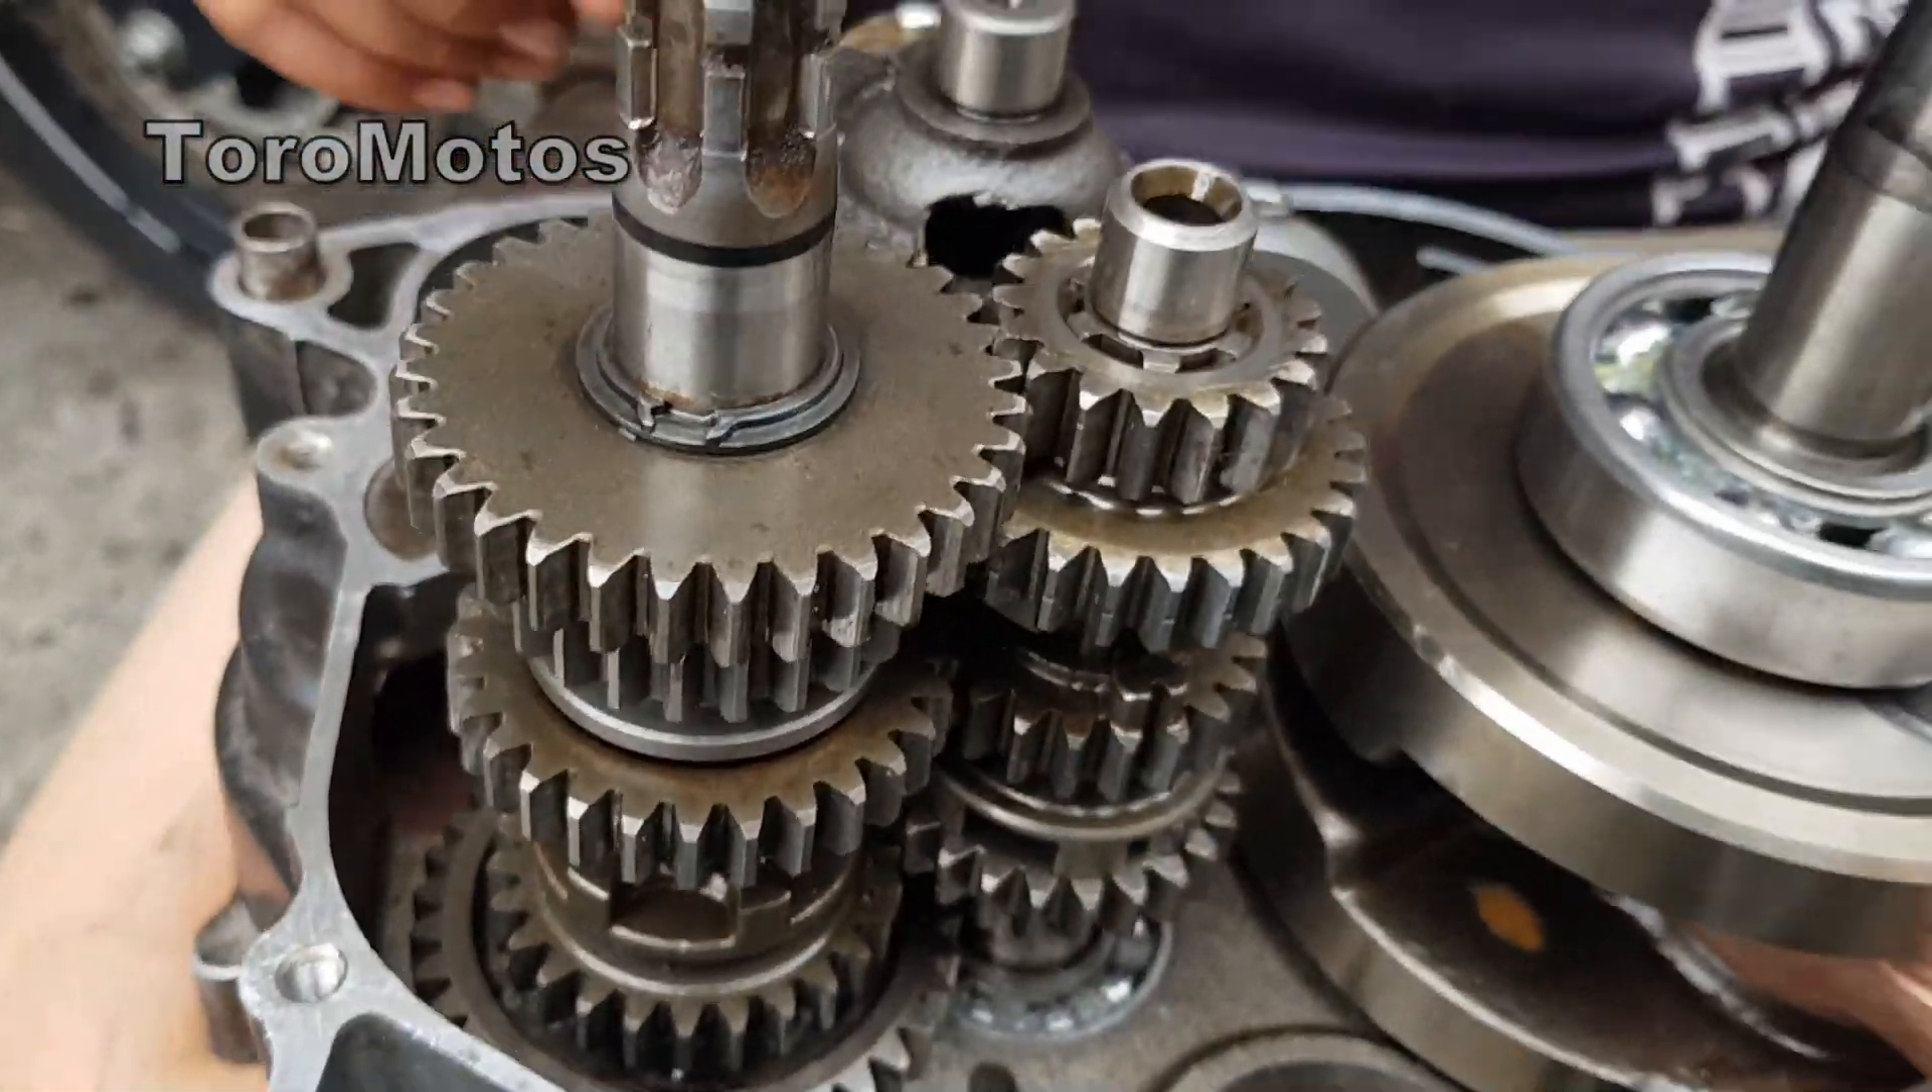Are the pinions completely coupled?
Yes.